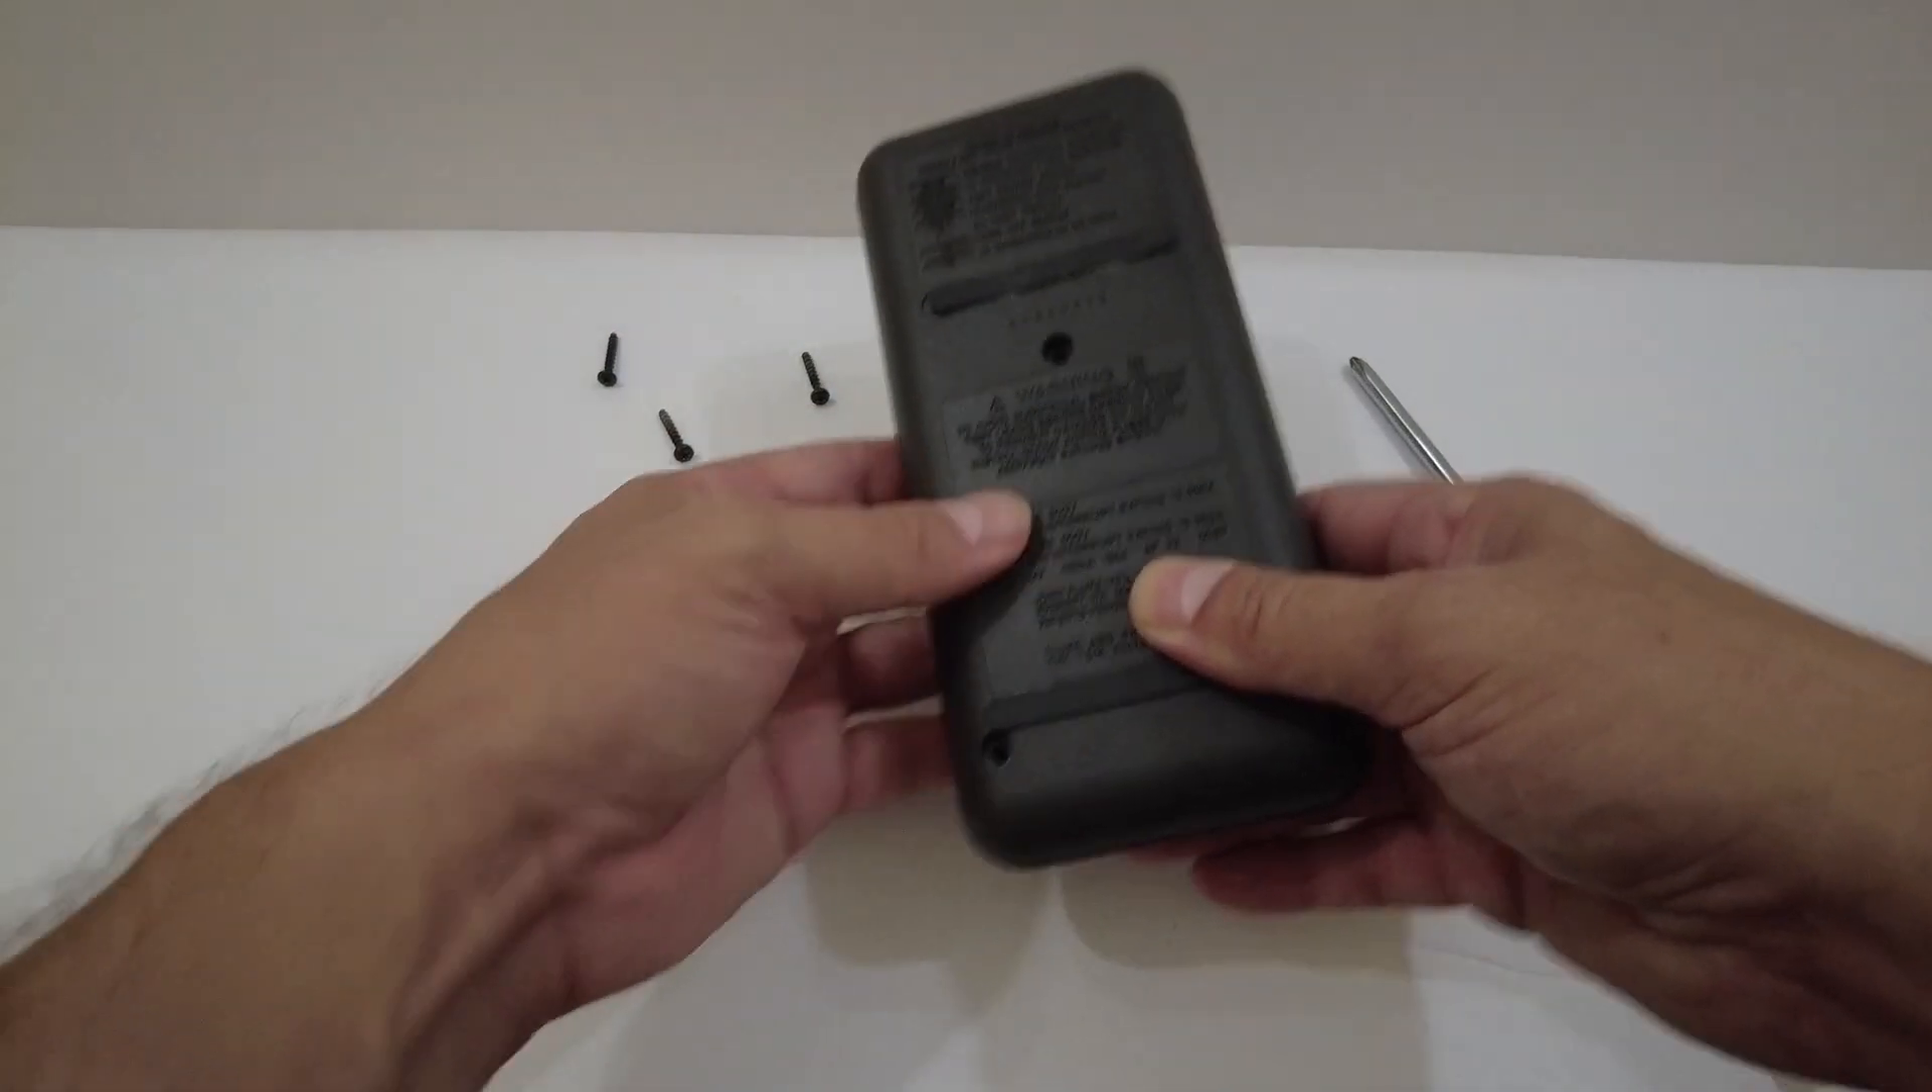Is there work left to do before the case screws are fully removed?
No.